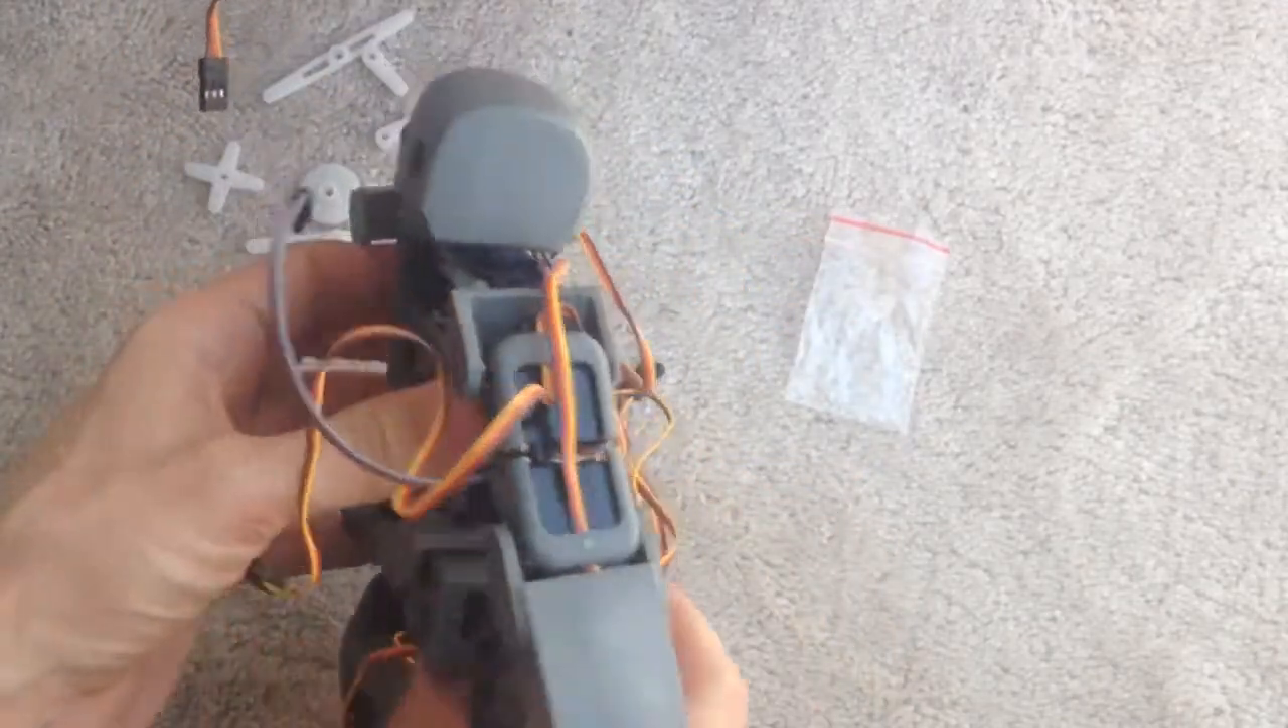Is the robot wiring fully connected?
No.